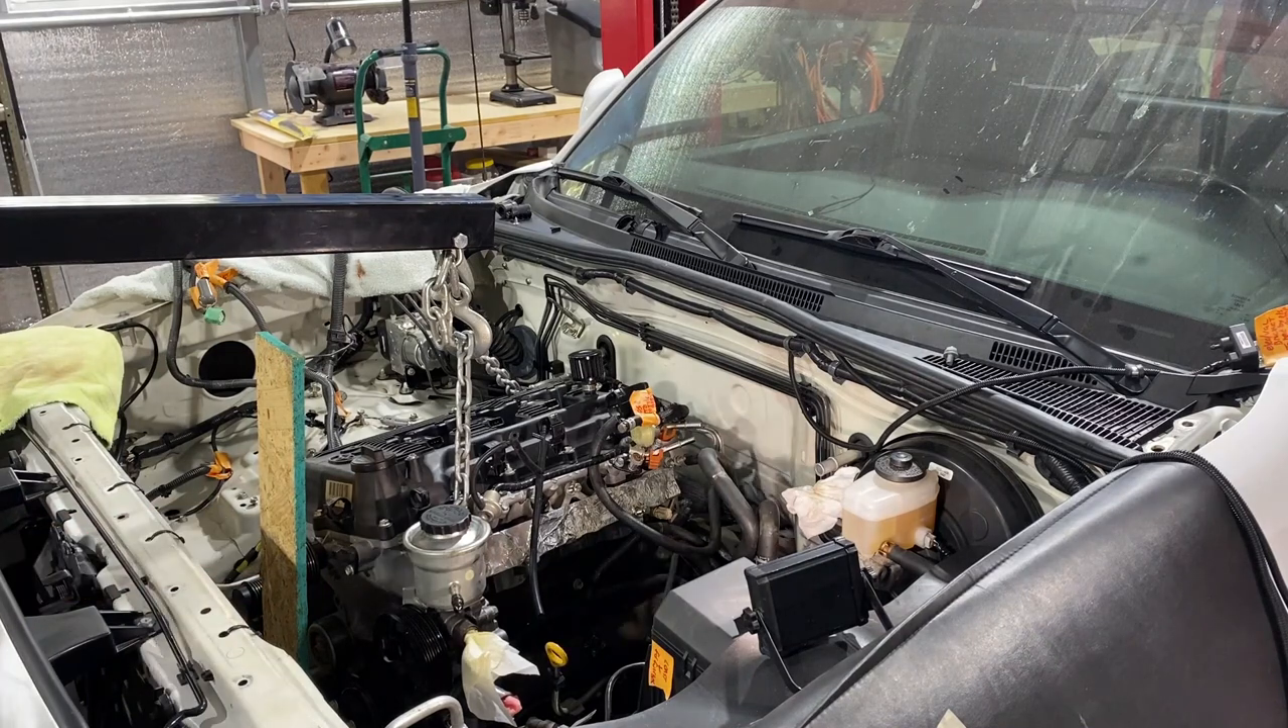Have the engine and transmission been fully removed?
No.